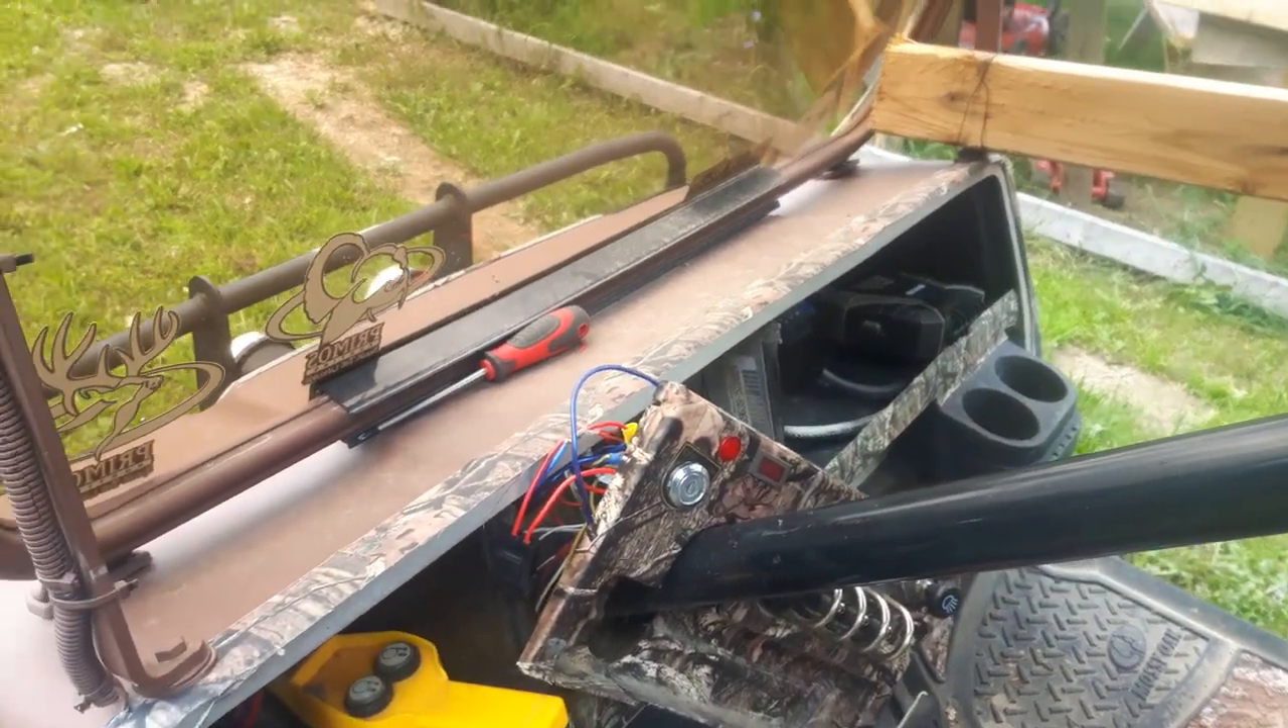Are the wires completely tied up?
No.